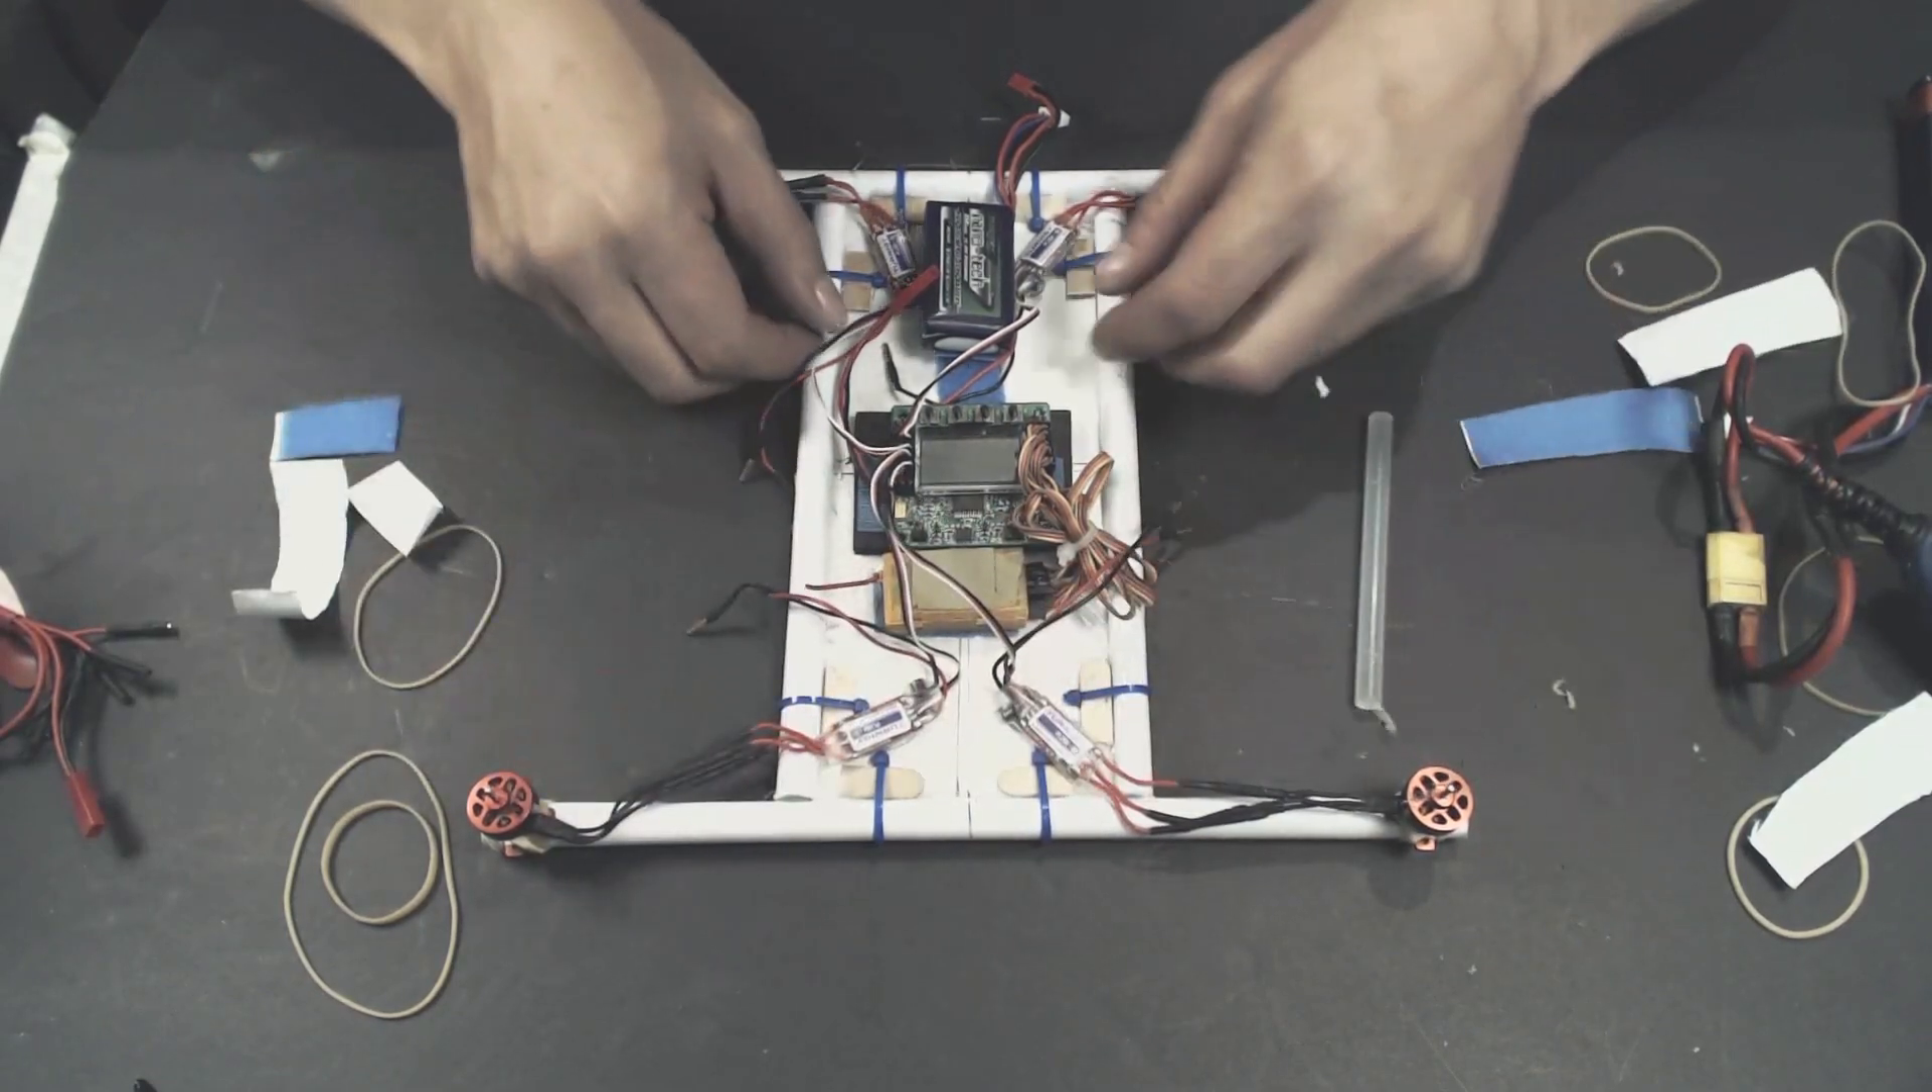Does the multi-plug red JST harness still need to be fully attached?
Yes.